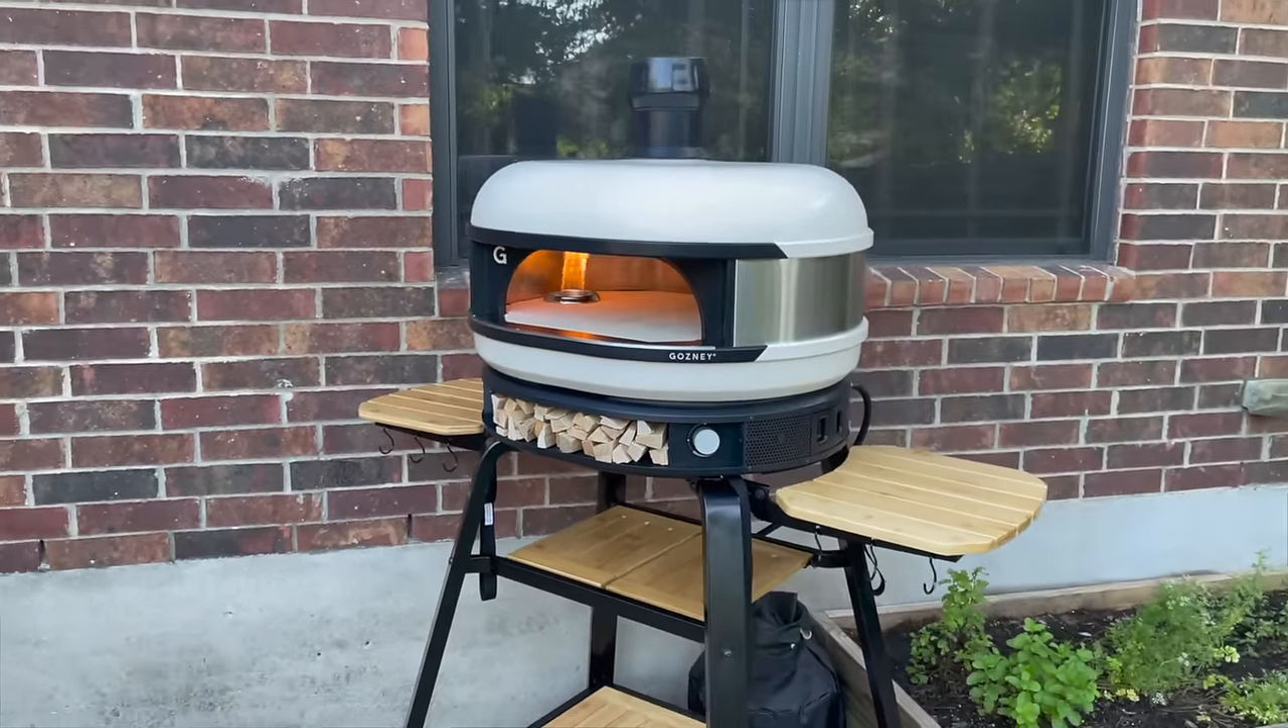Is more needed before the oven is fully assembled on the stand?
No.